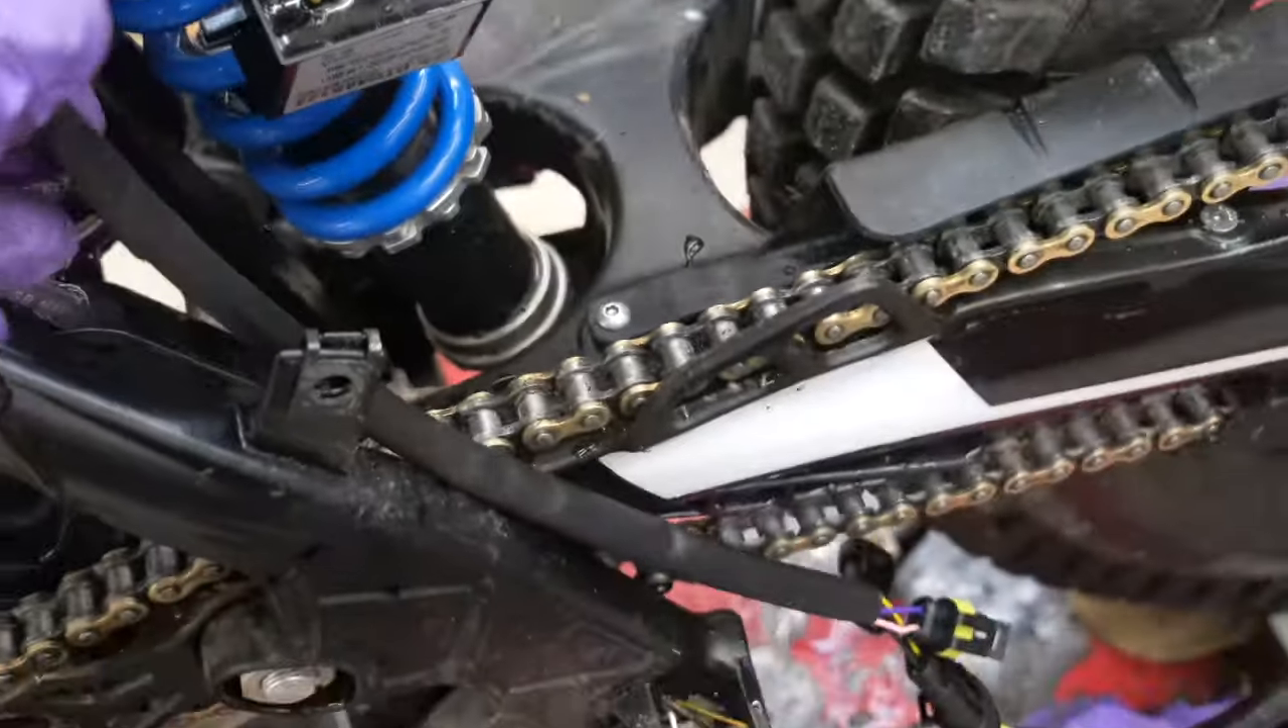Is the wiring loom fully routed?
No.